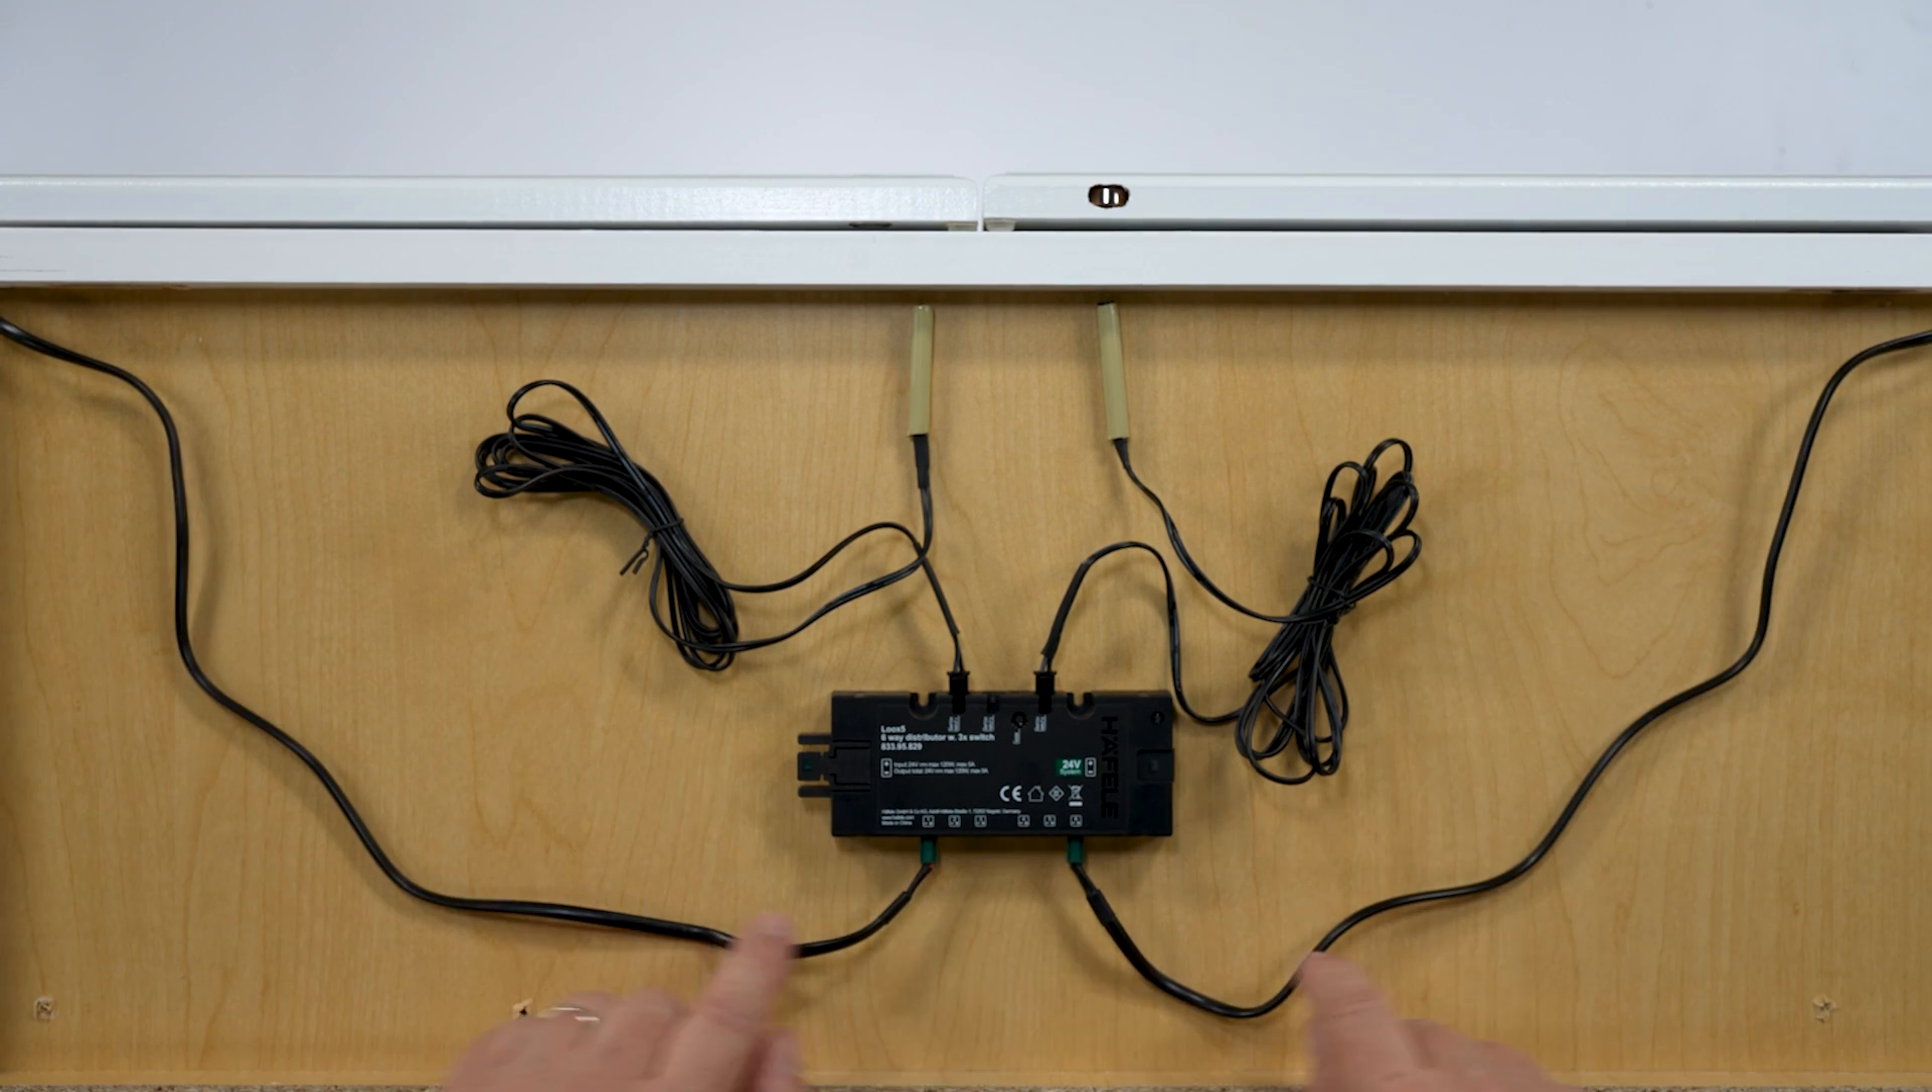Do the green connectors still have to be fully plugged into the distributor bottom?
No.